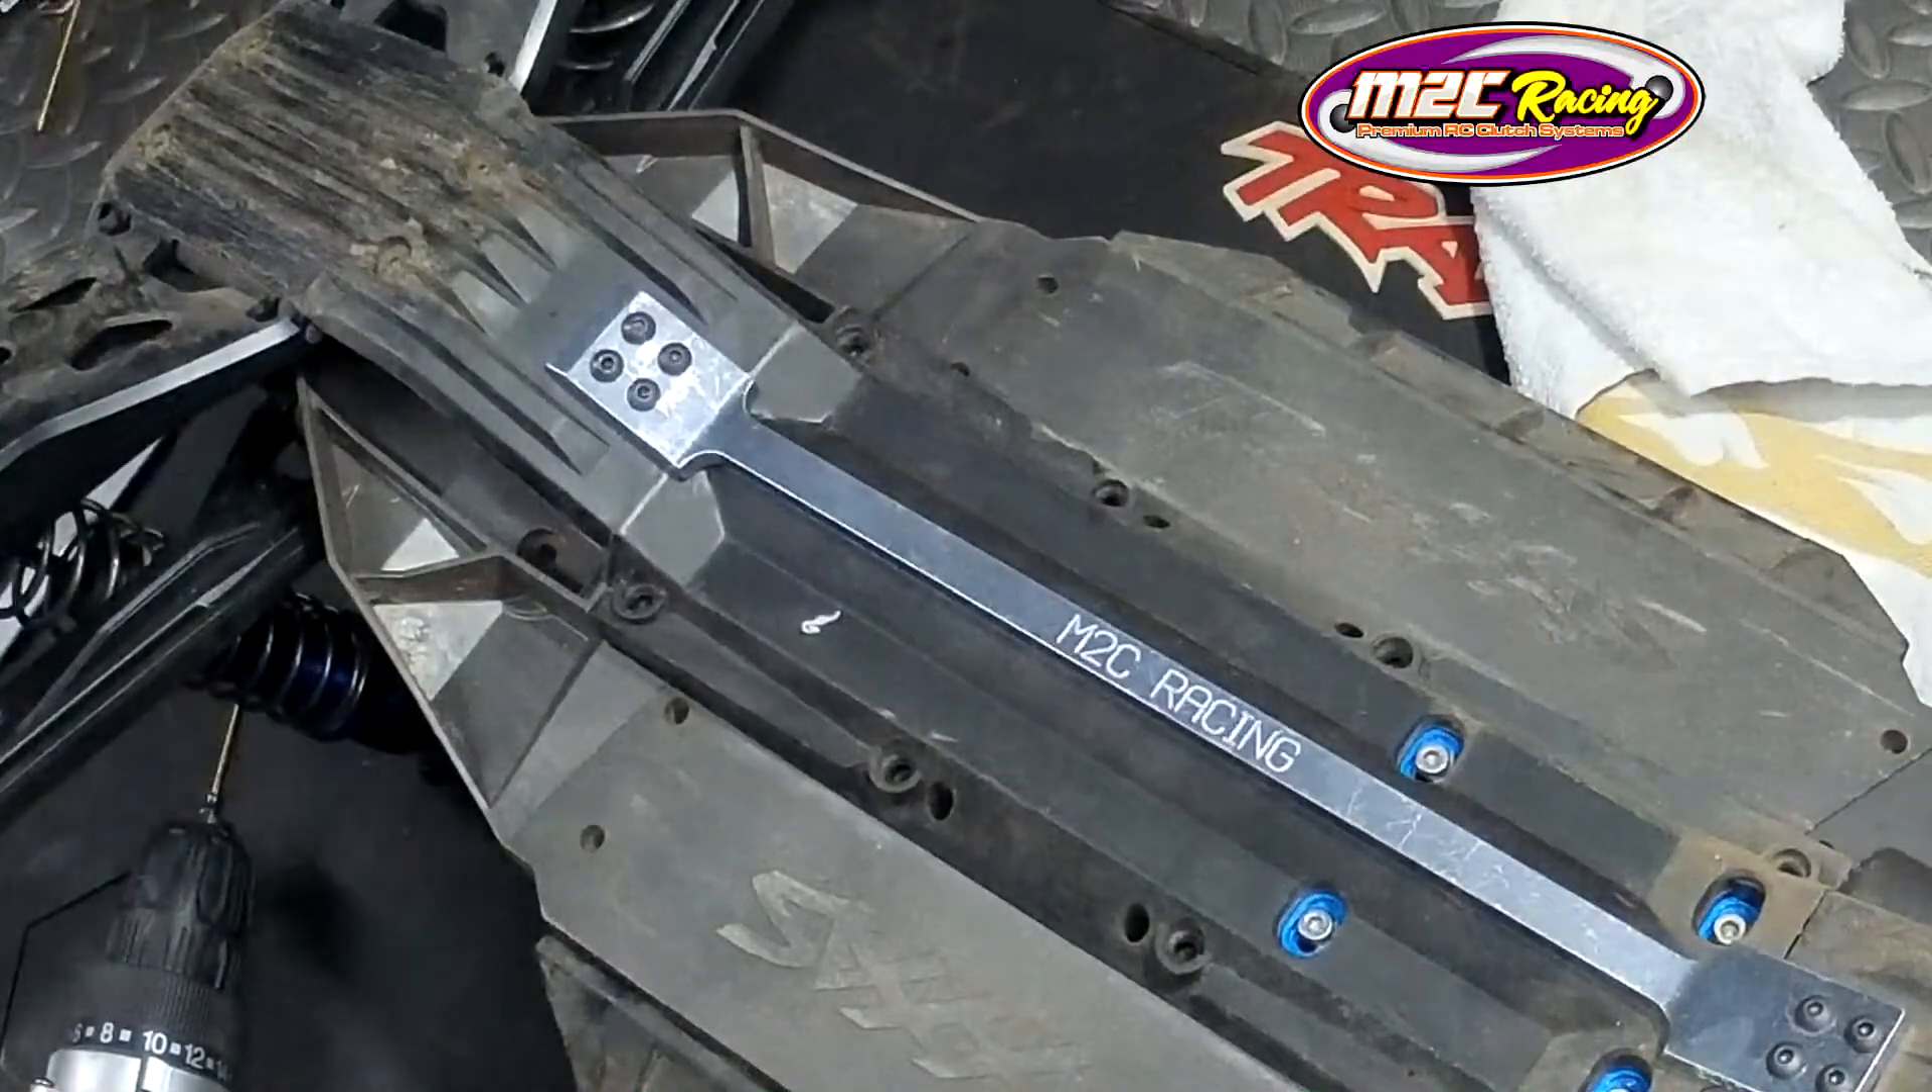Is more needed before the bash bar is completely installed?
No.